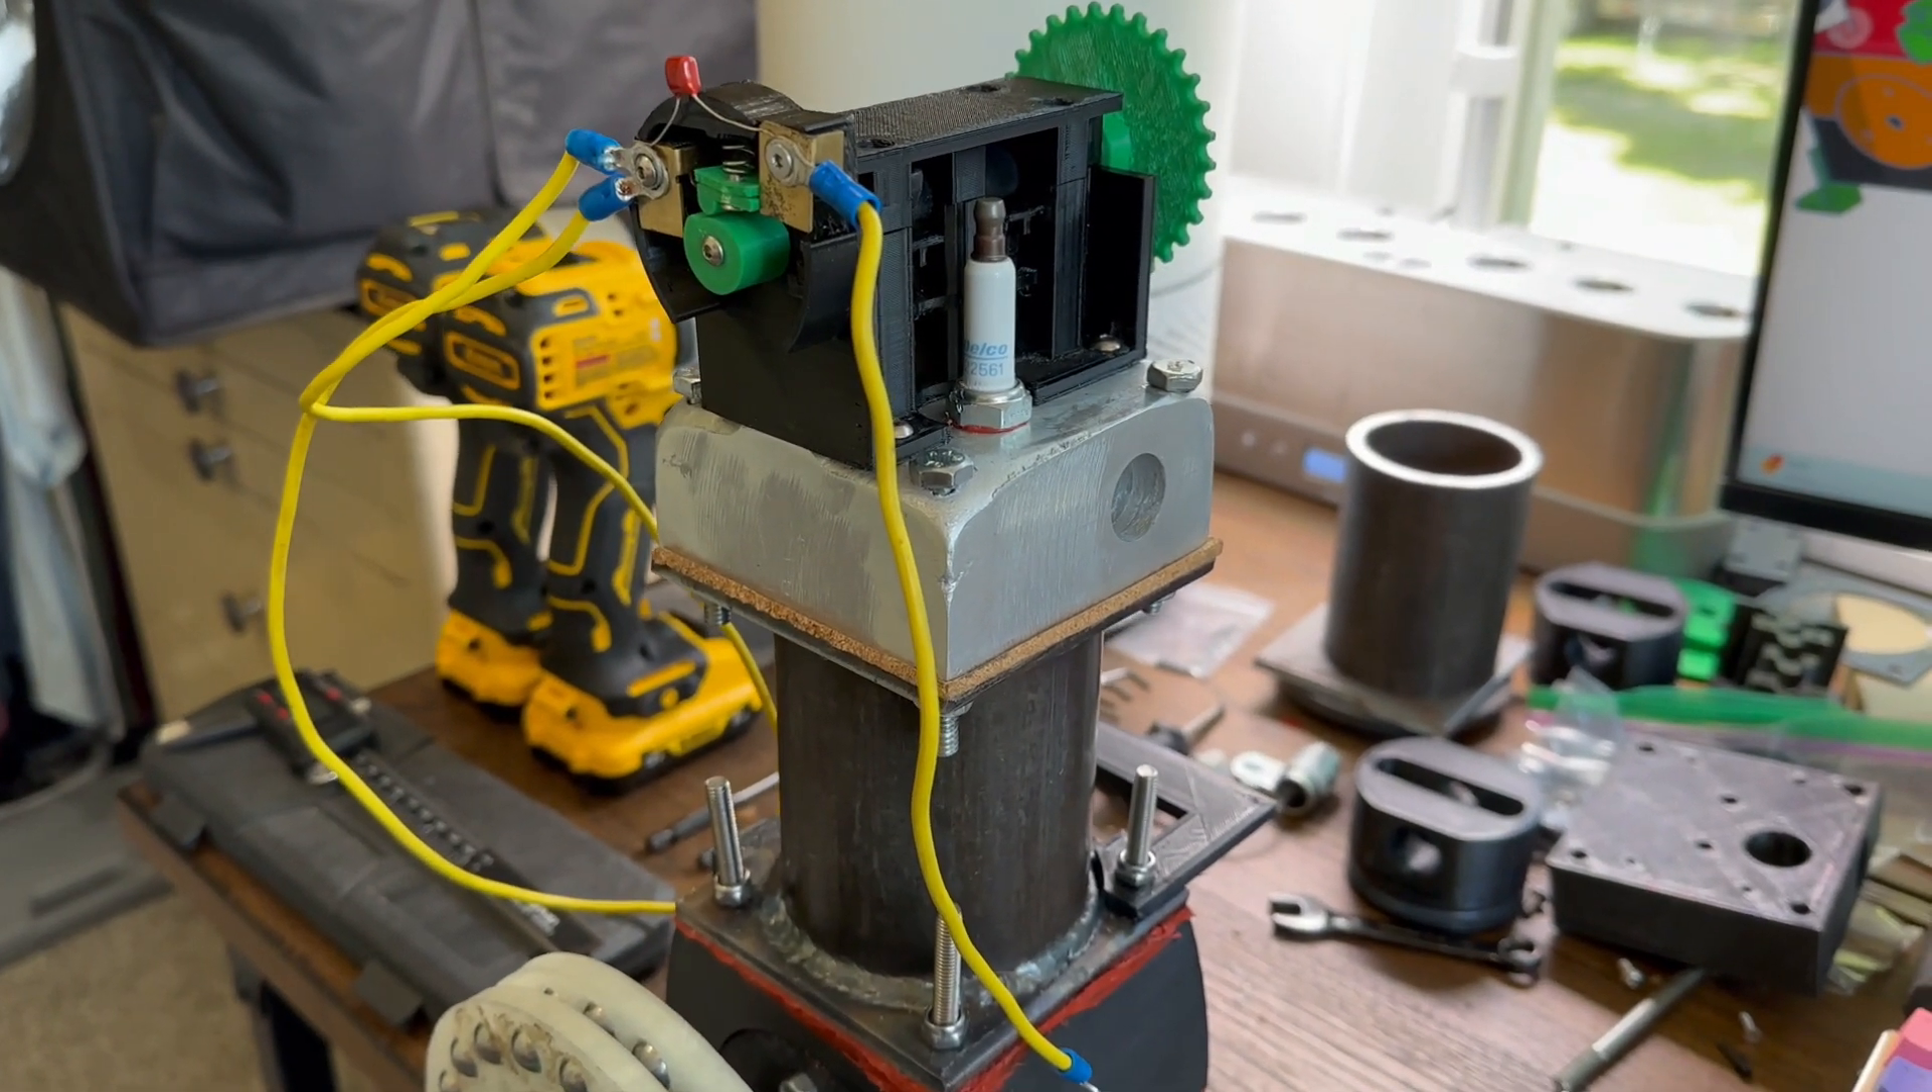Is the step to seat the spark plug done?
Yes.